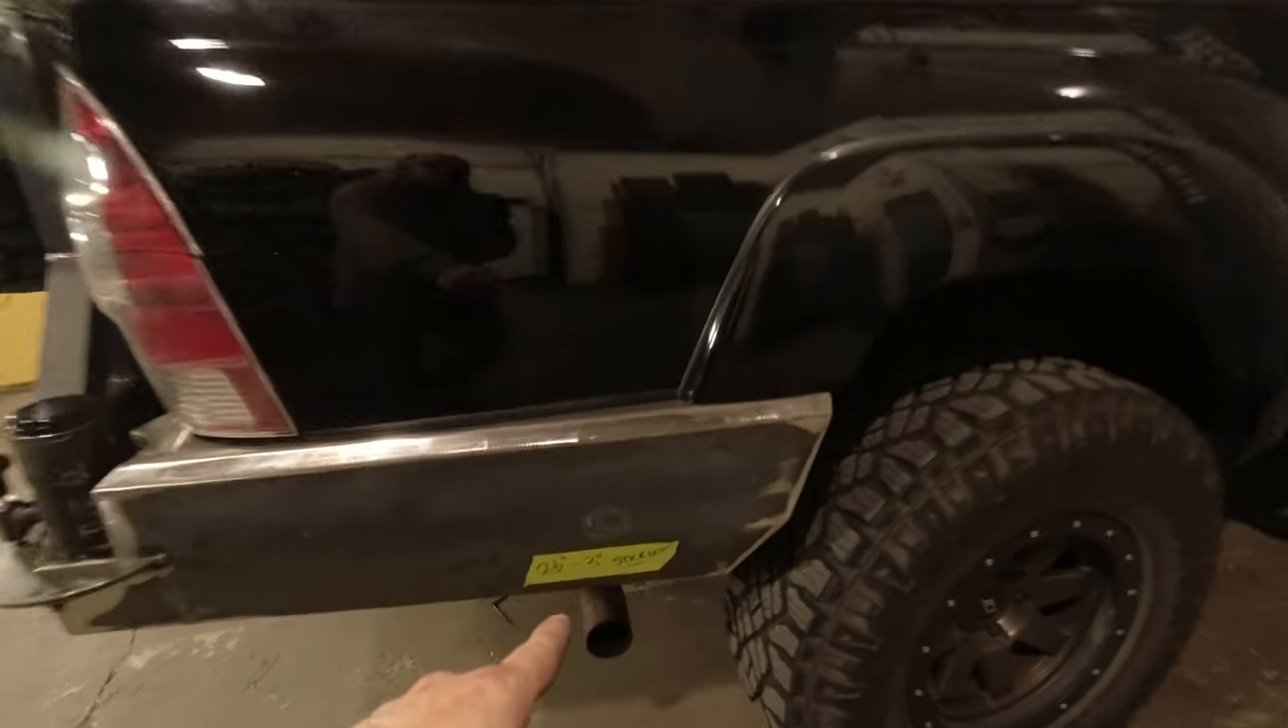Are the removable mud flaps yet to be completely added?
Yes.